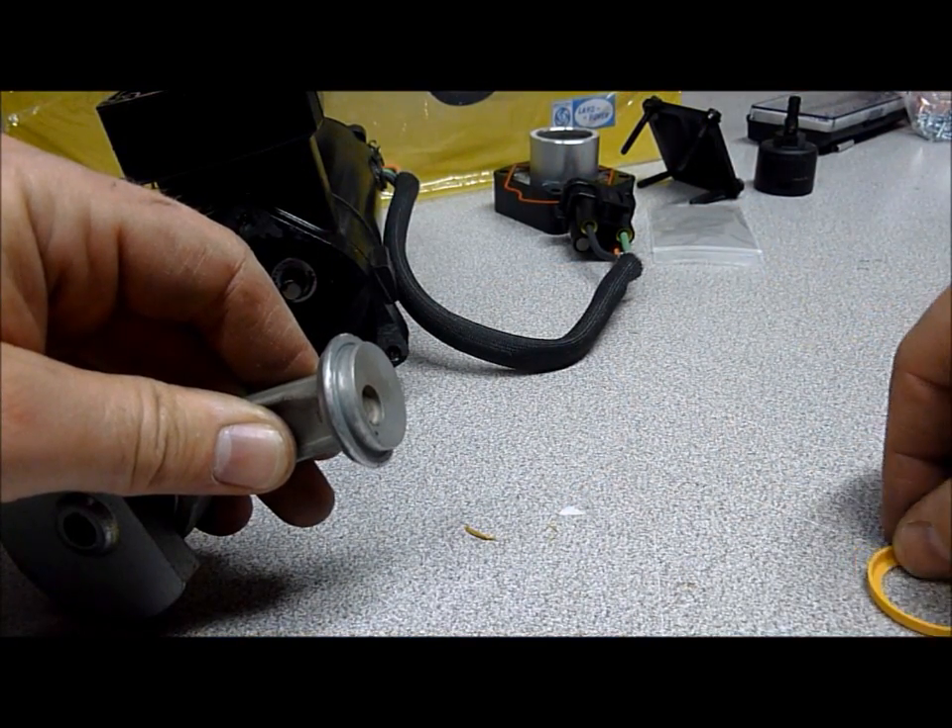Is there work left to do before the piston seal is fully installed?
Yes.